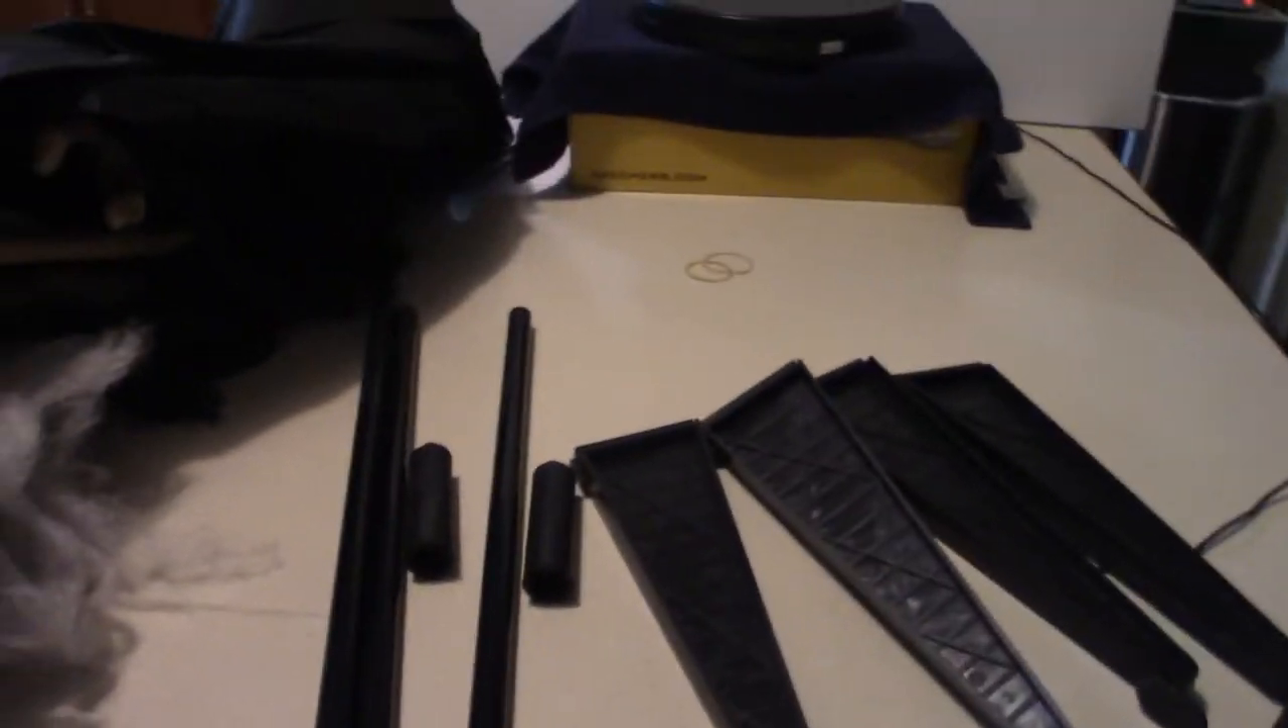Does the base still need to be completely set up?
Yes.